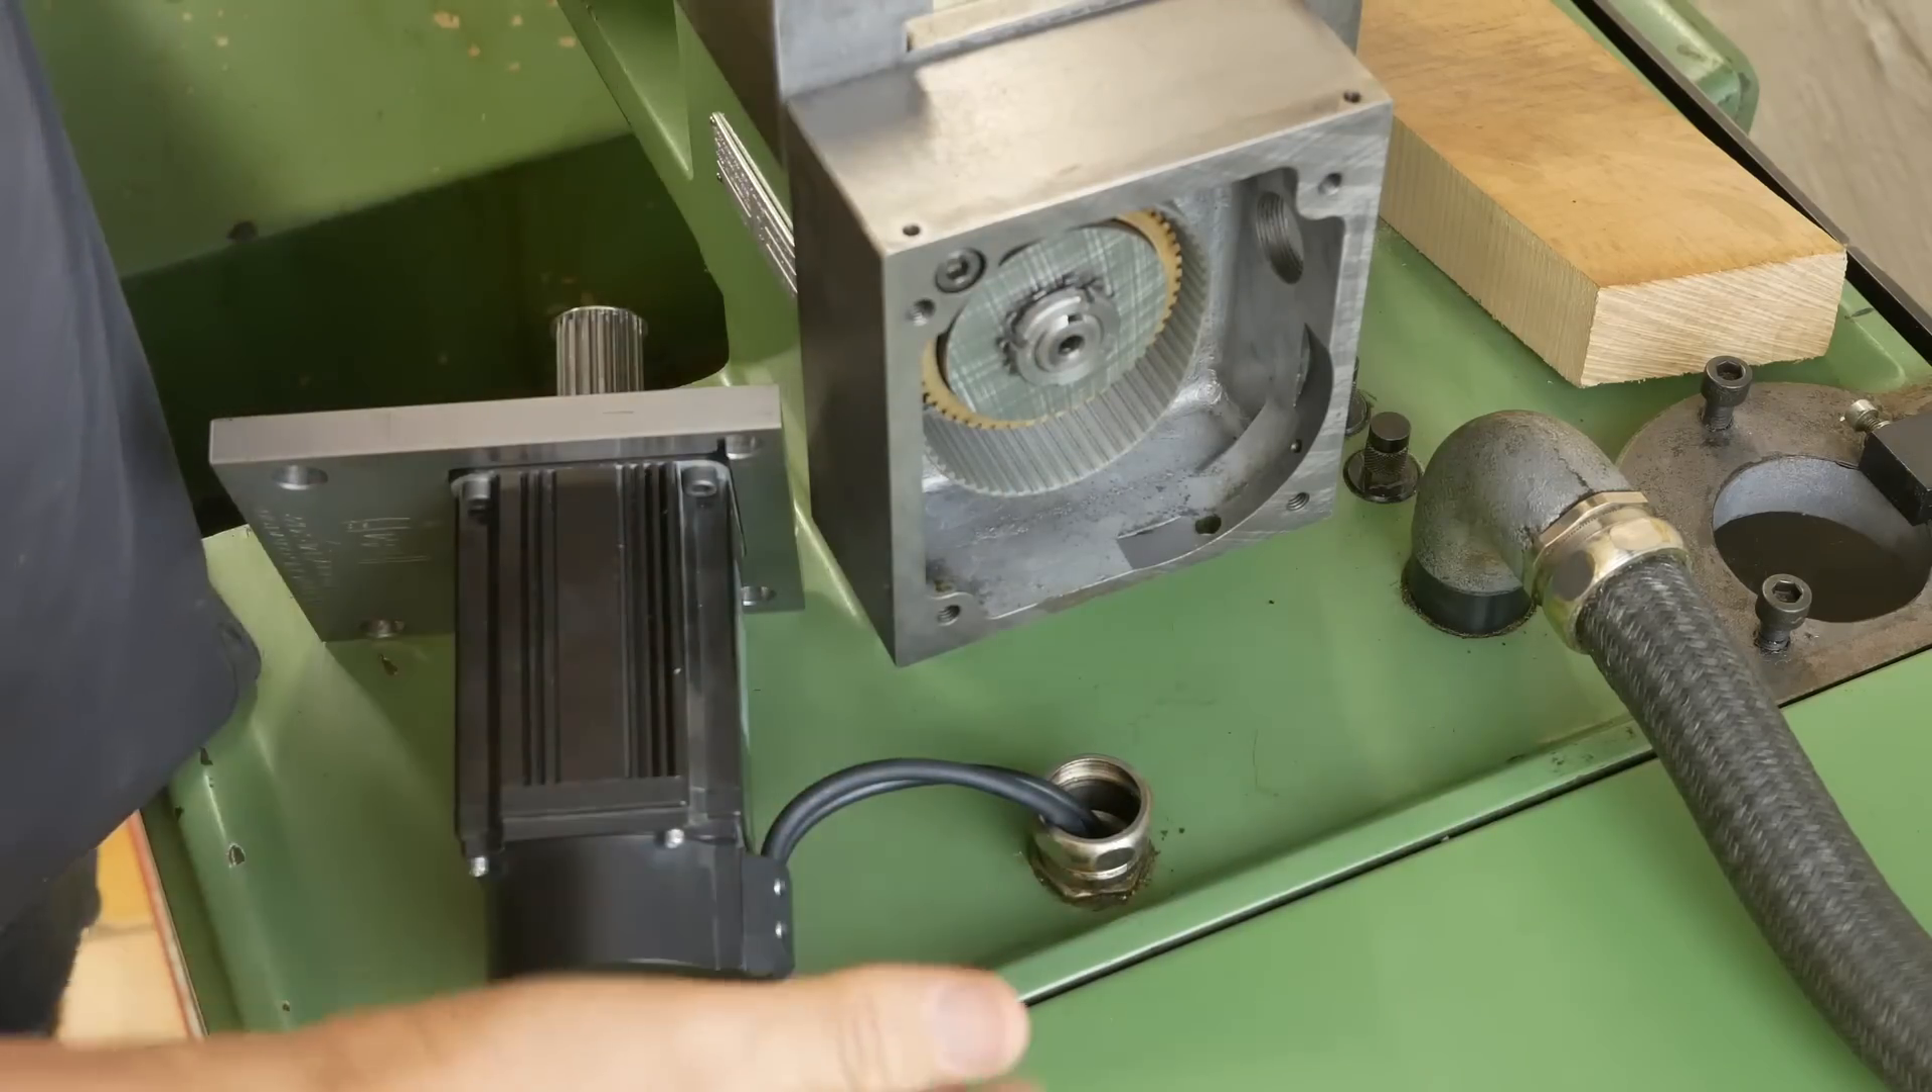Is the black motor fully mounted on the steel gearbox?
No.